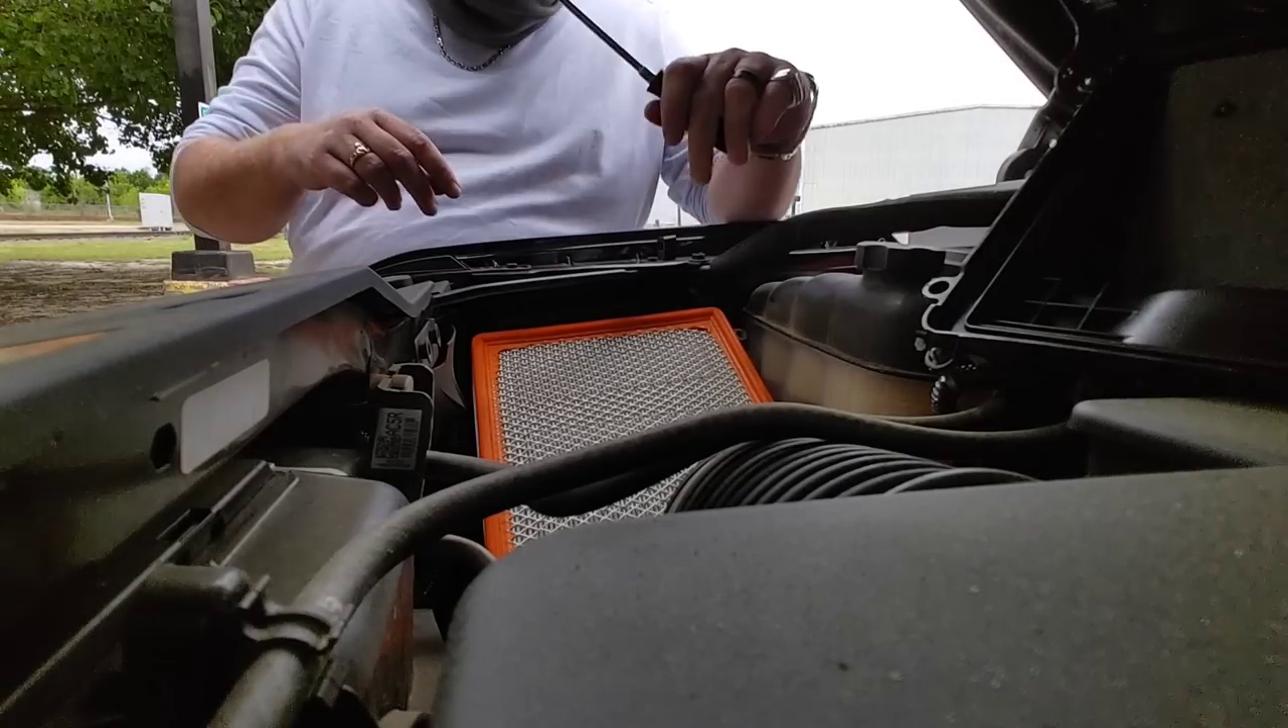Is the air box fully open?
Yes.